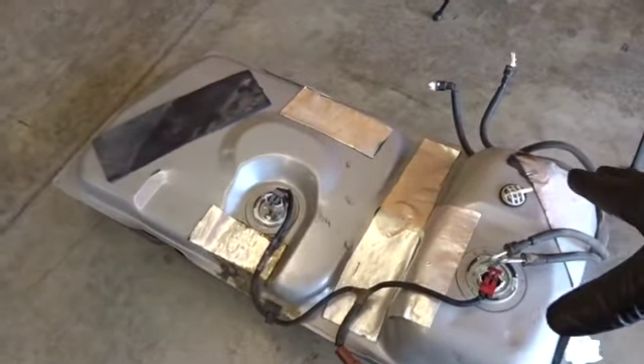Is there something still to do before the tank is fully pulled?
No.